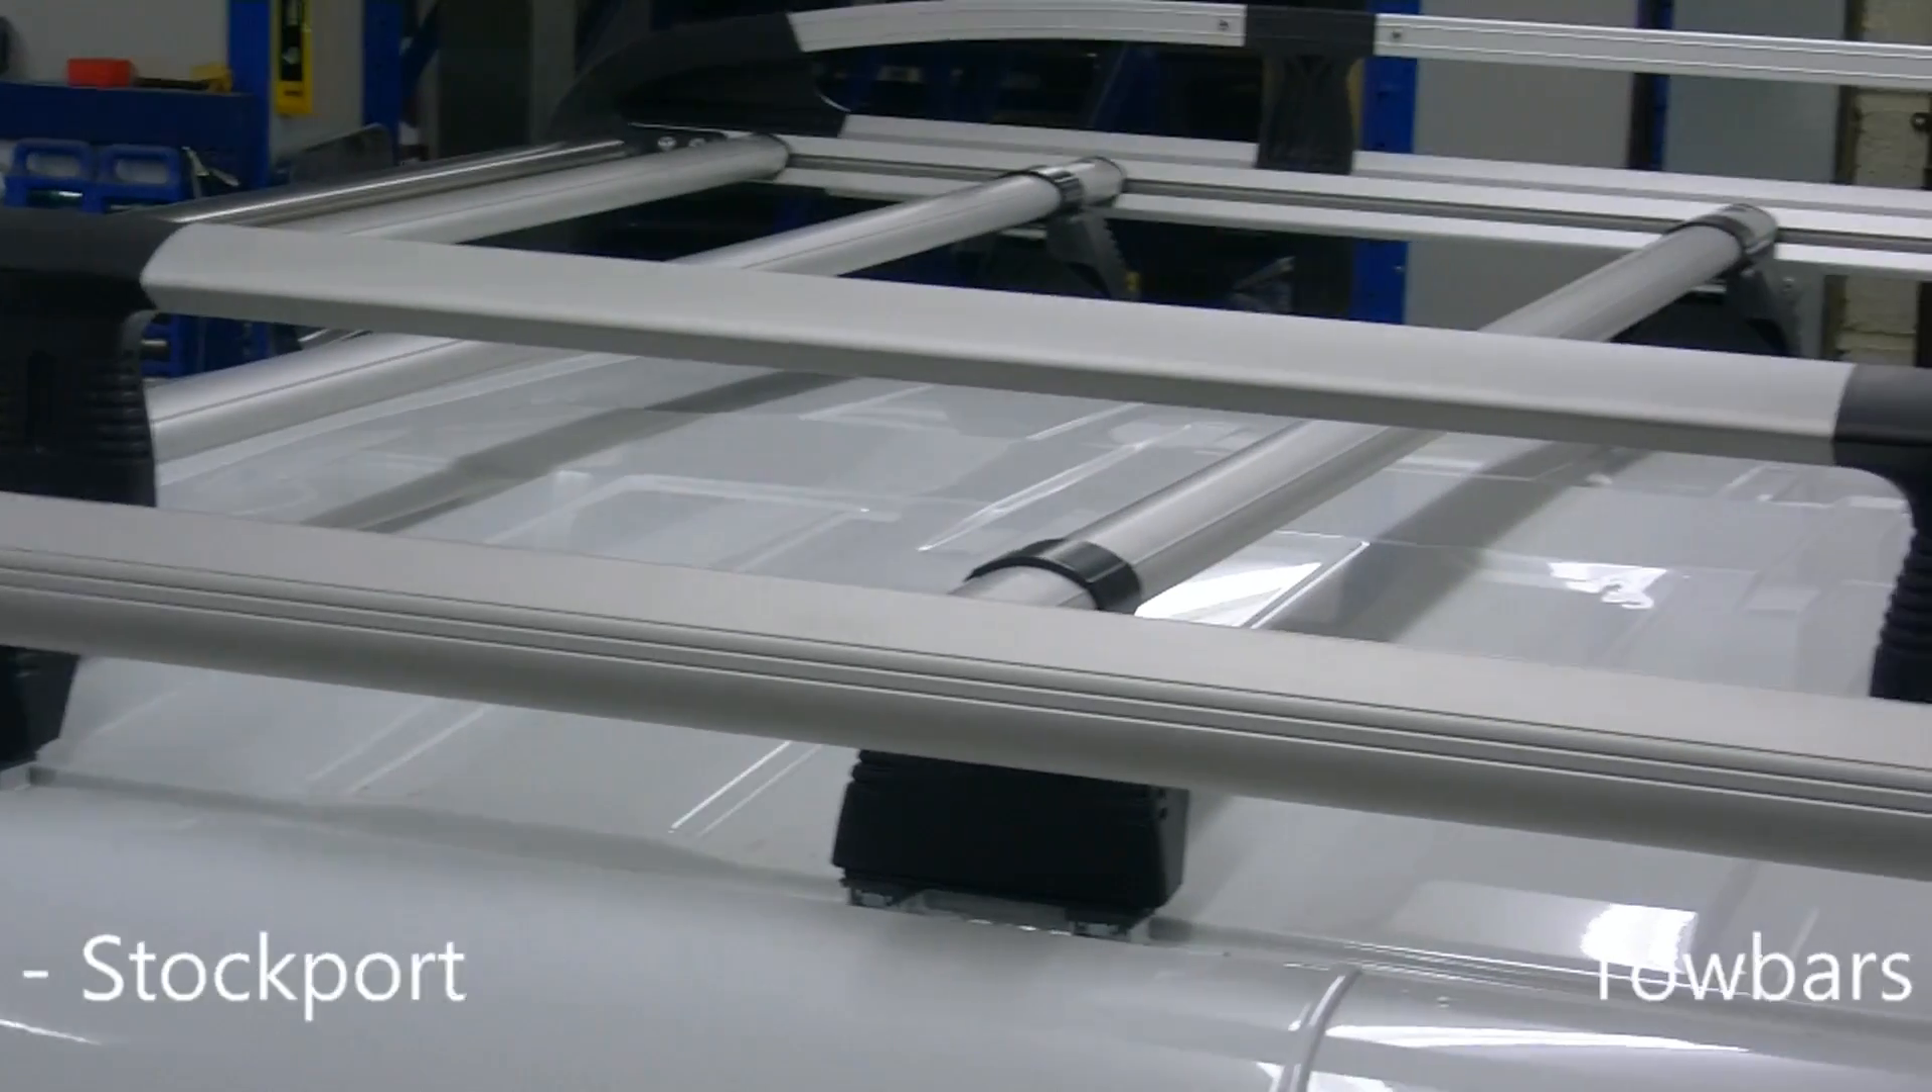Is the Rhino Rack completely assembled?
Yes.